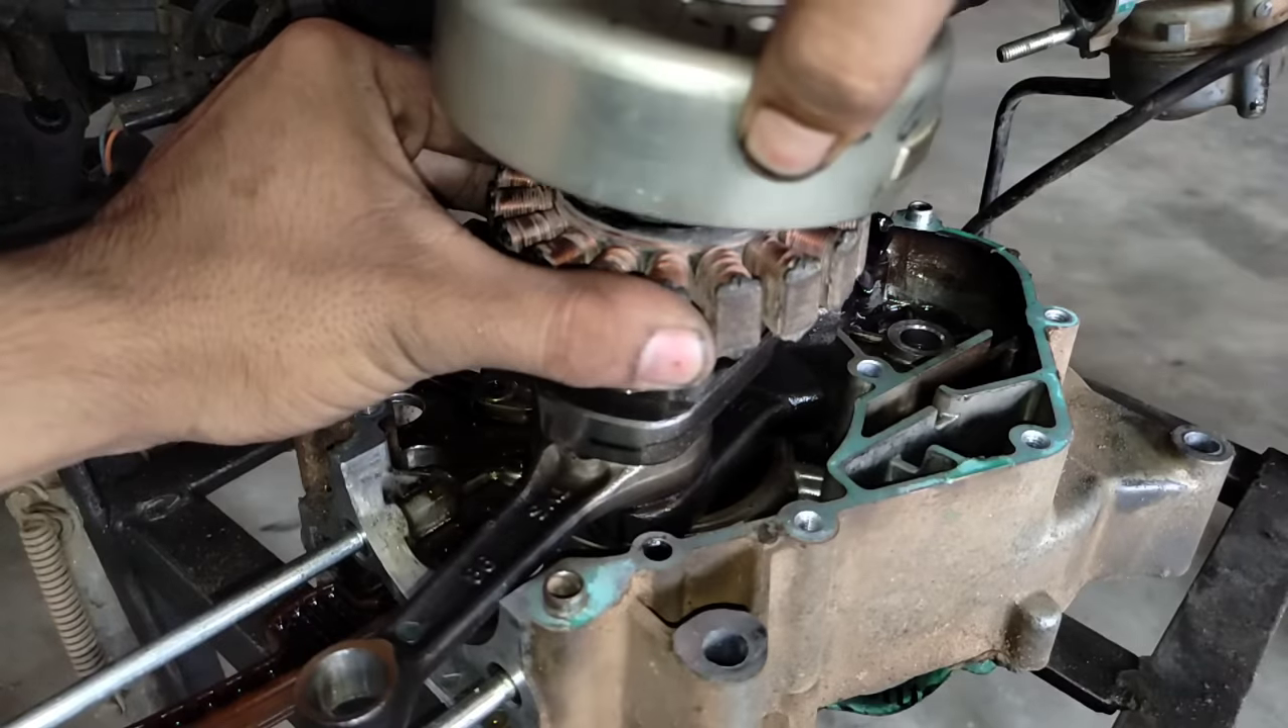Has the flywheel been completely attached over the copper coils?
No.